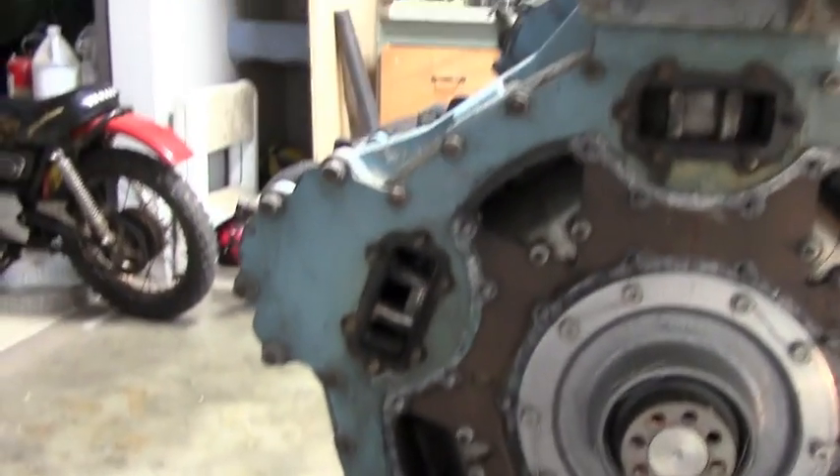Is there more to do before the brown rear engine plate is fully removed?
Yes.